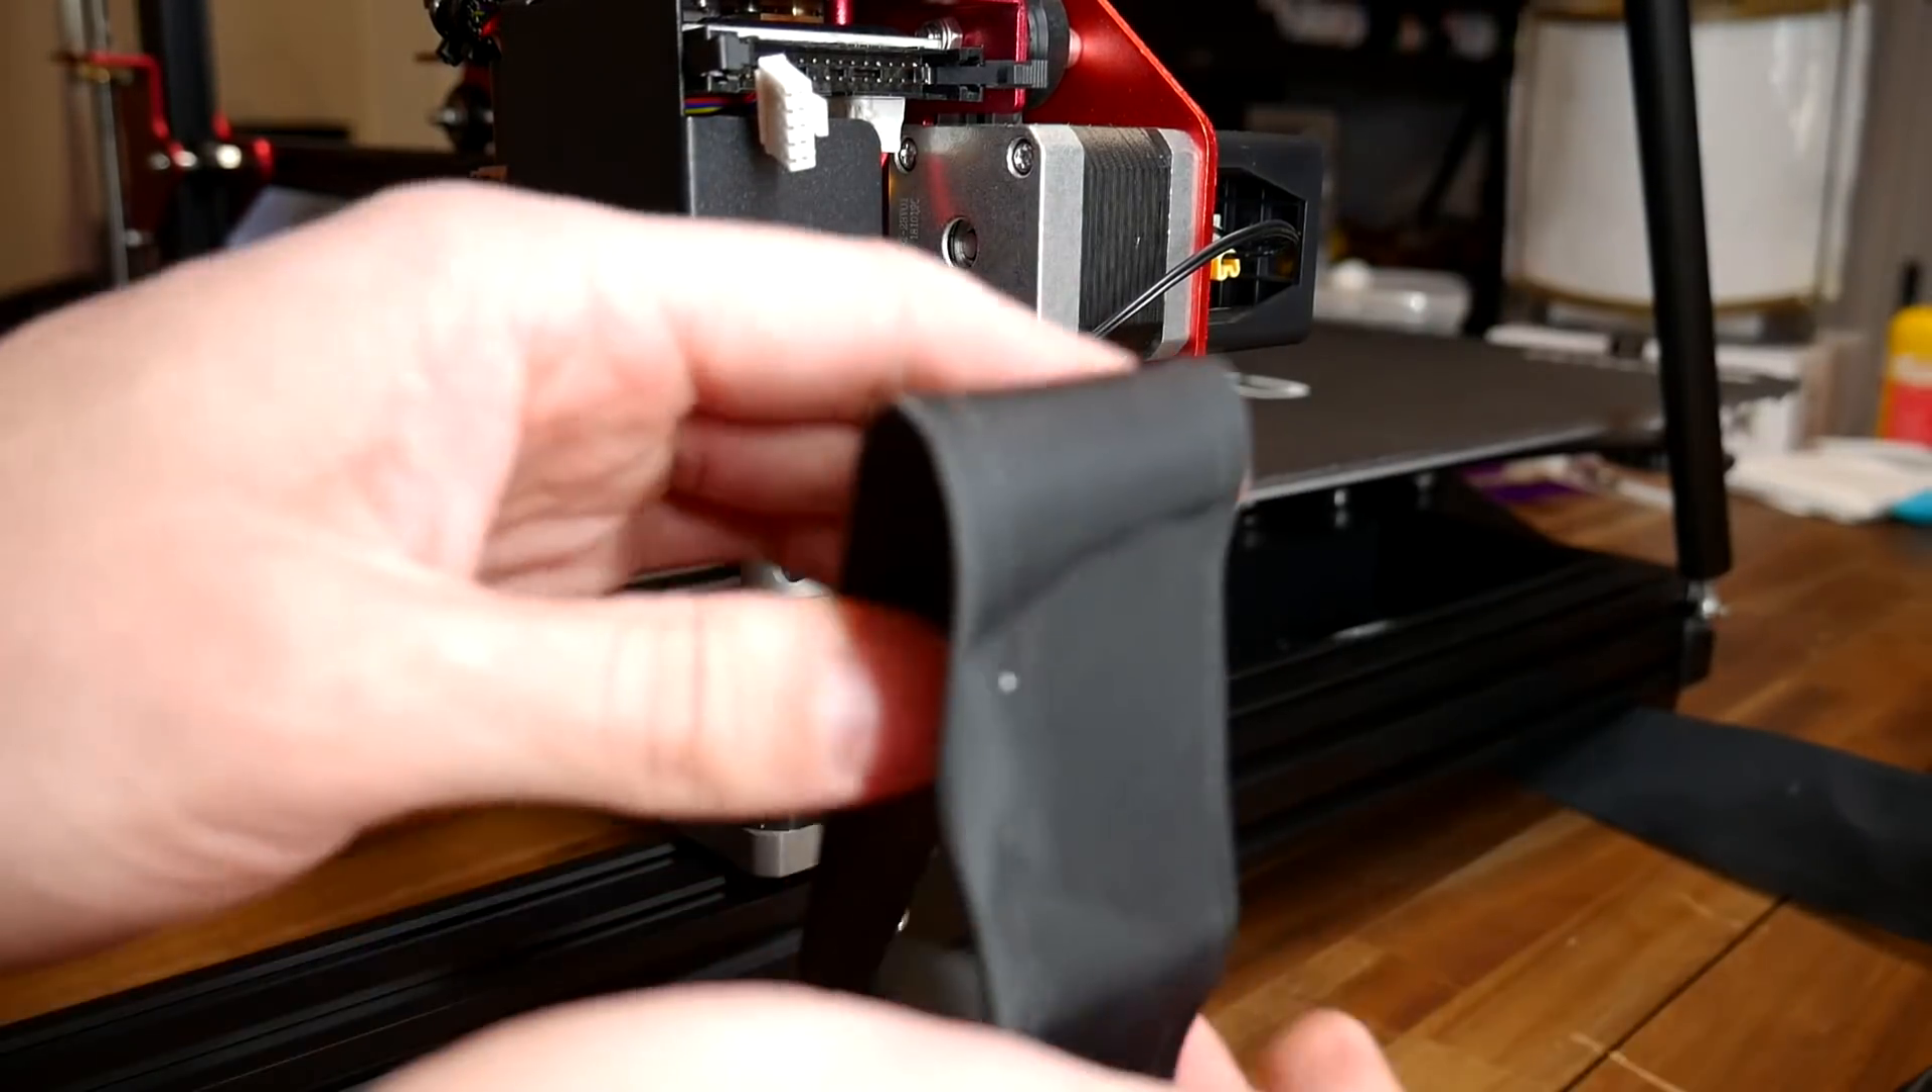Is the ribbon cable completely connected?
No.